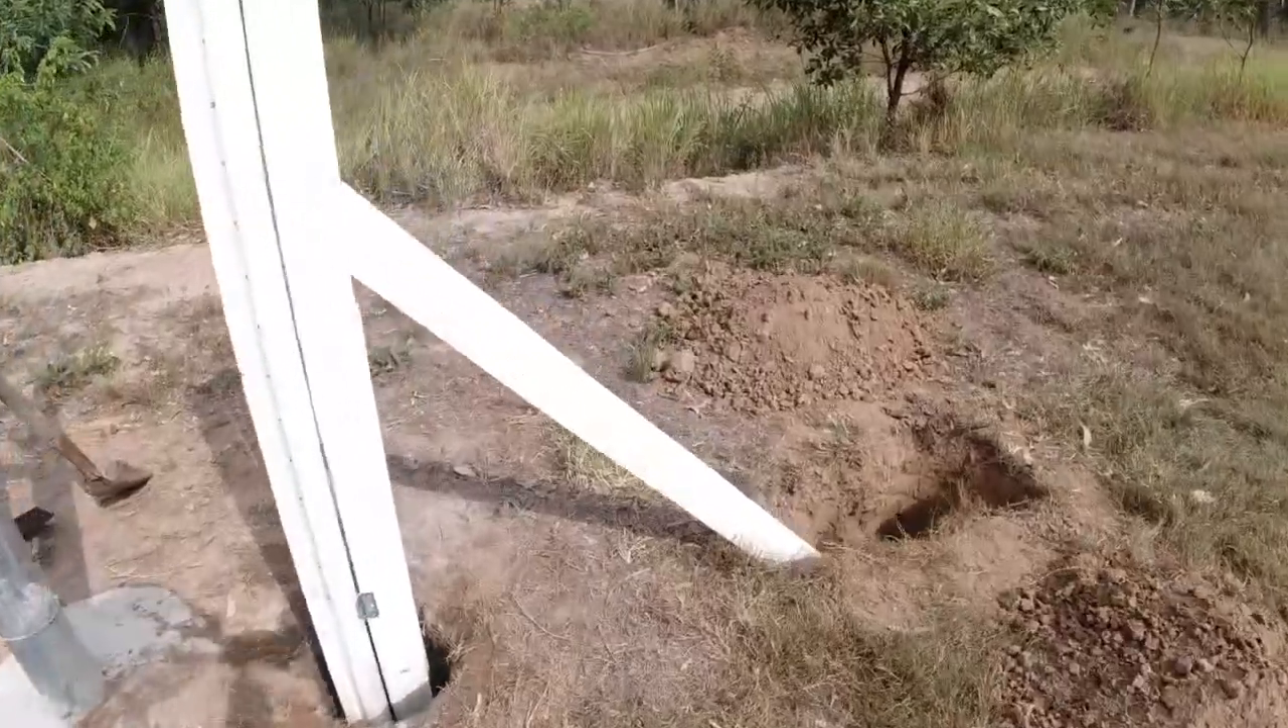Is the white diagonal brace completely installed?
No.